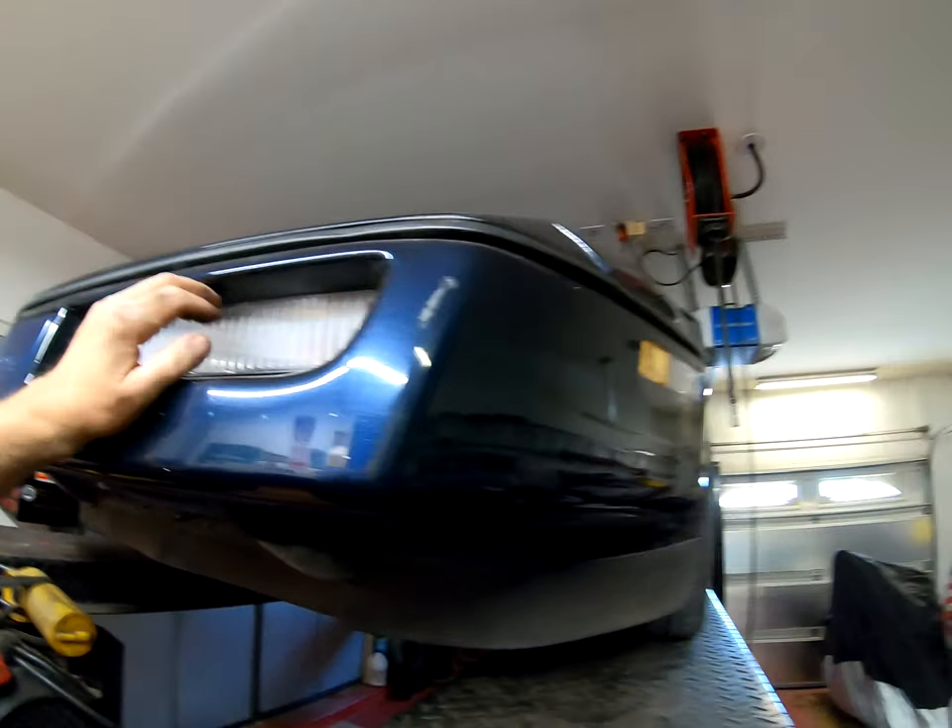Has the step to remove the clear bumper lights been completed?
No.